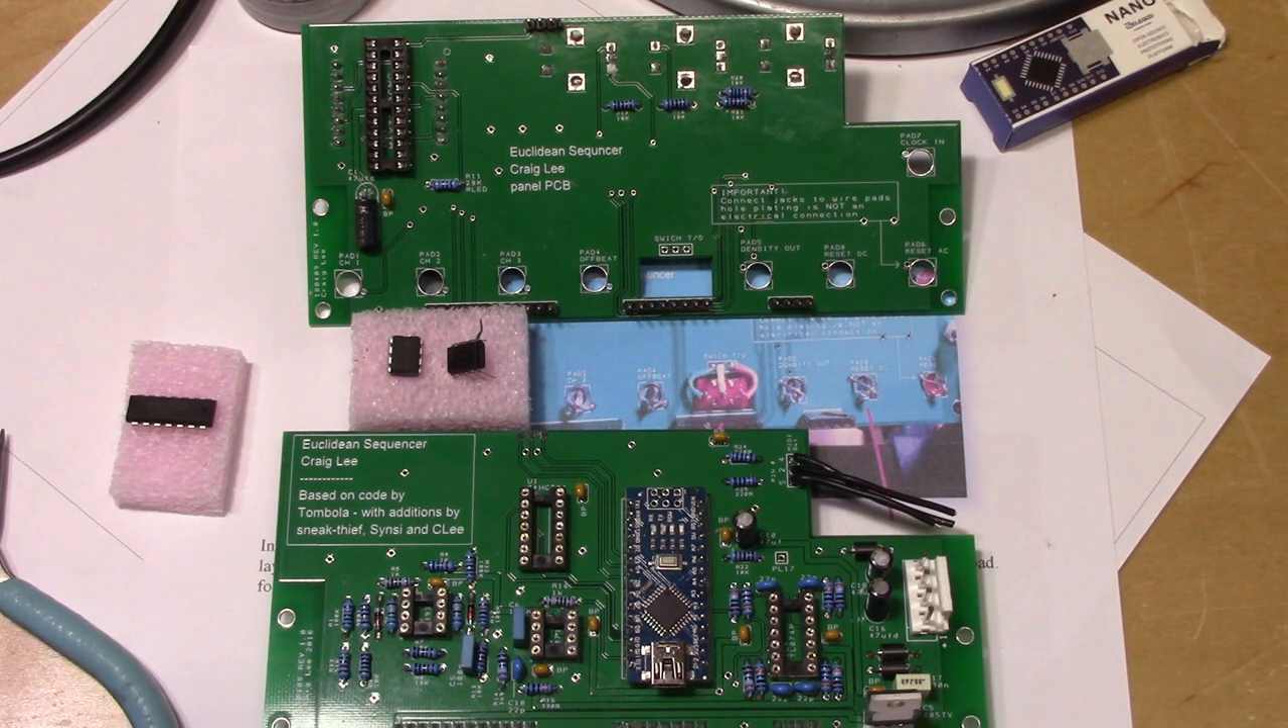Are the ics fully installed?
No.